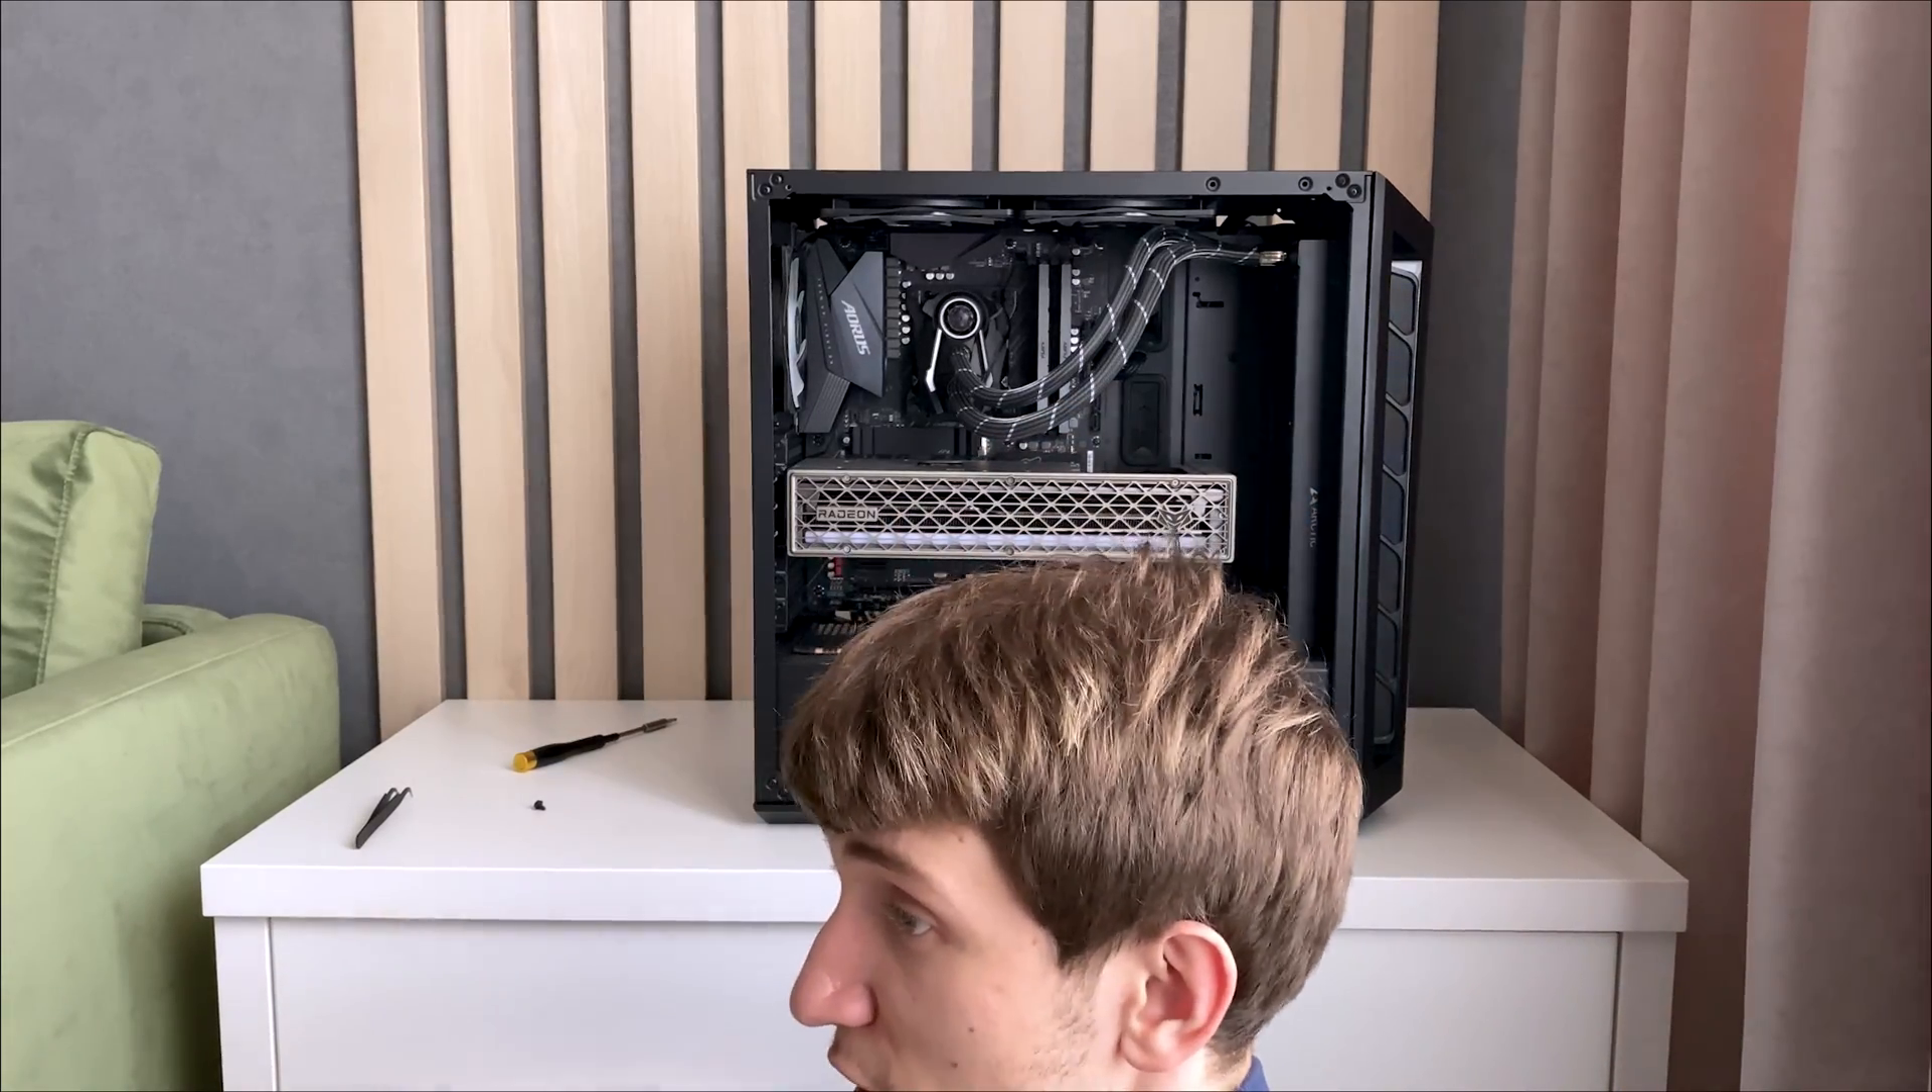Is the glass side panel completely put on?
No.